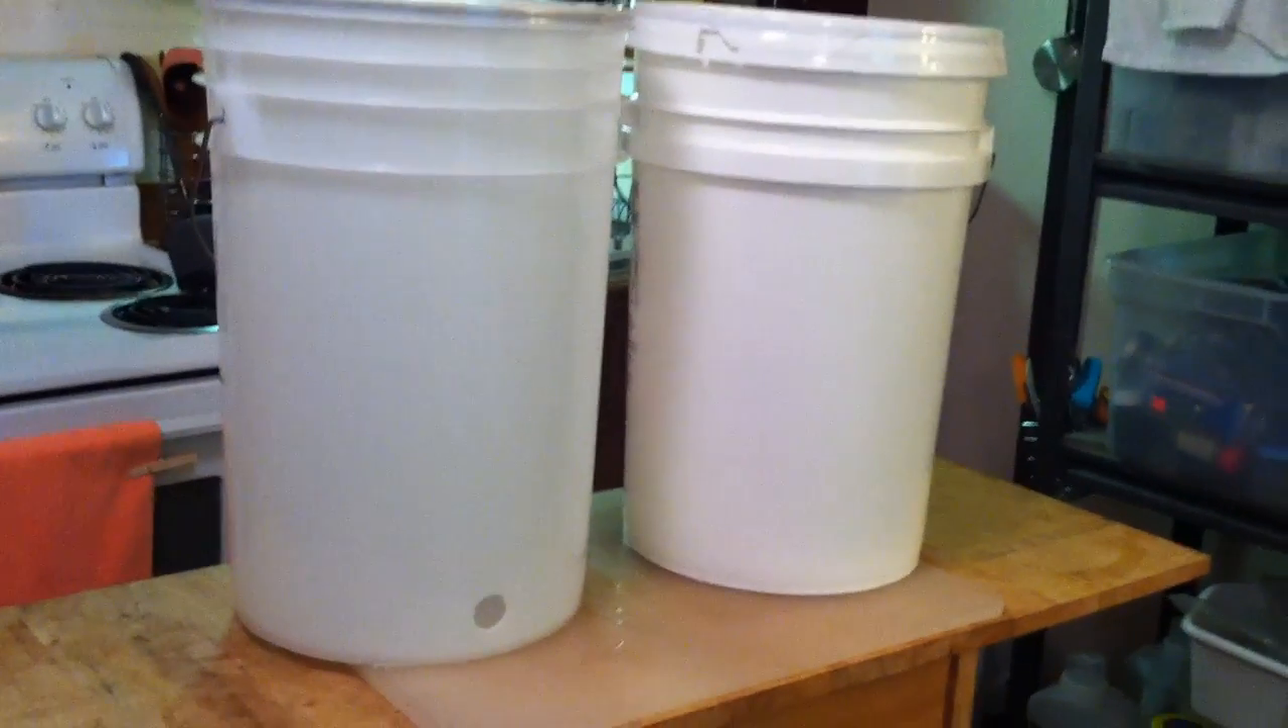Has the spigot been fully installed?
No.